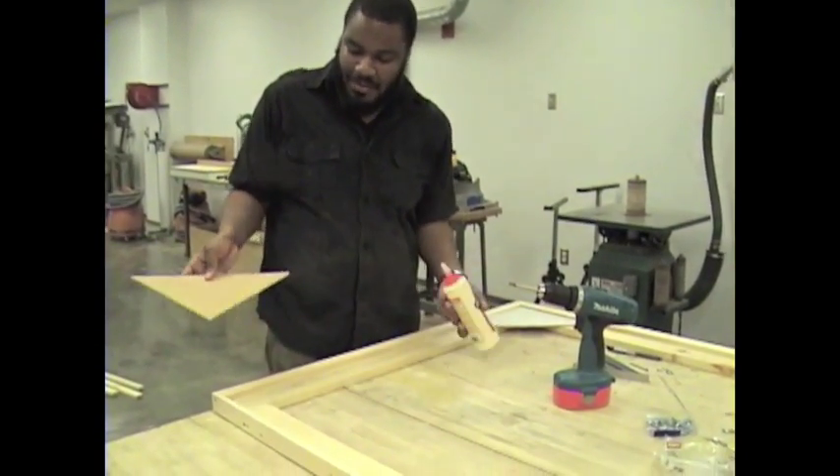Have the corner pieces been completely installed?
No.